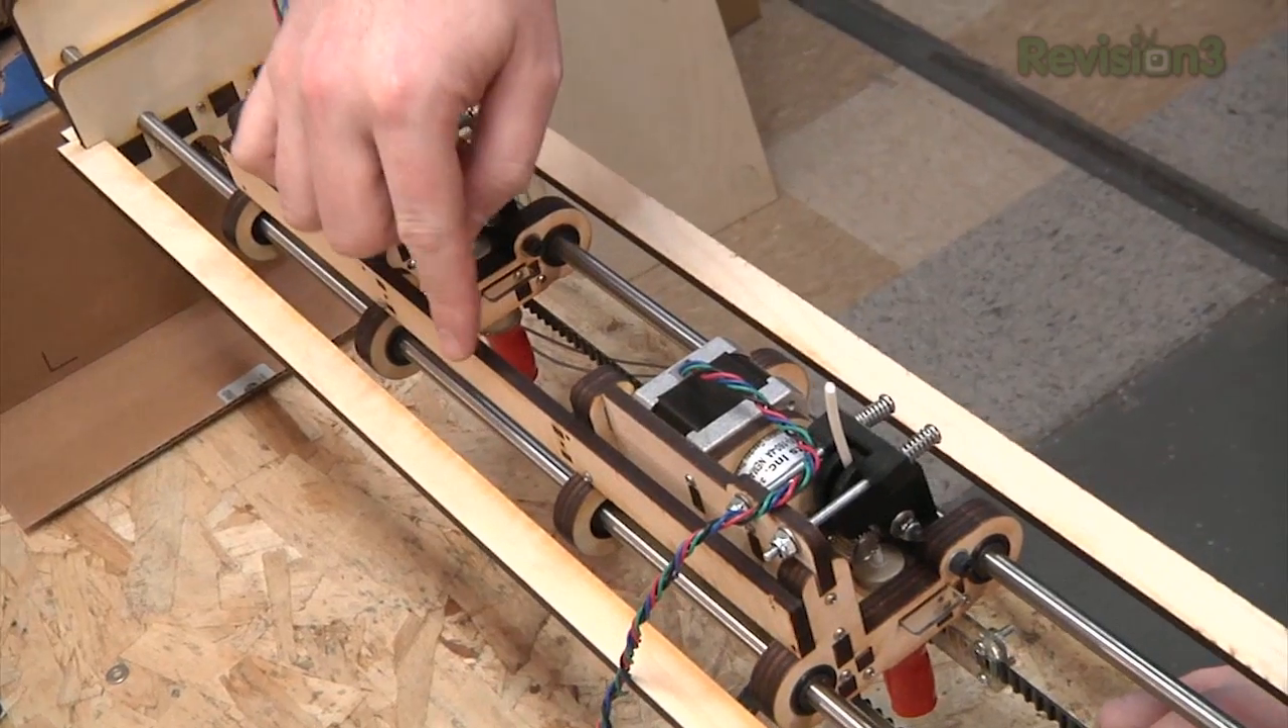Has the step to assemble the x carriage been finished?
Yes.